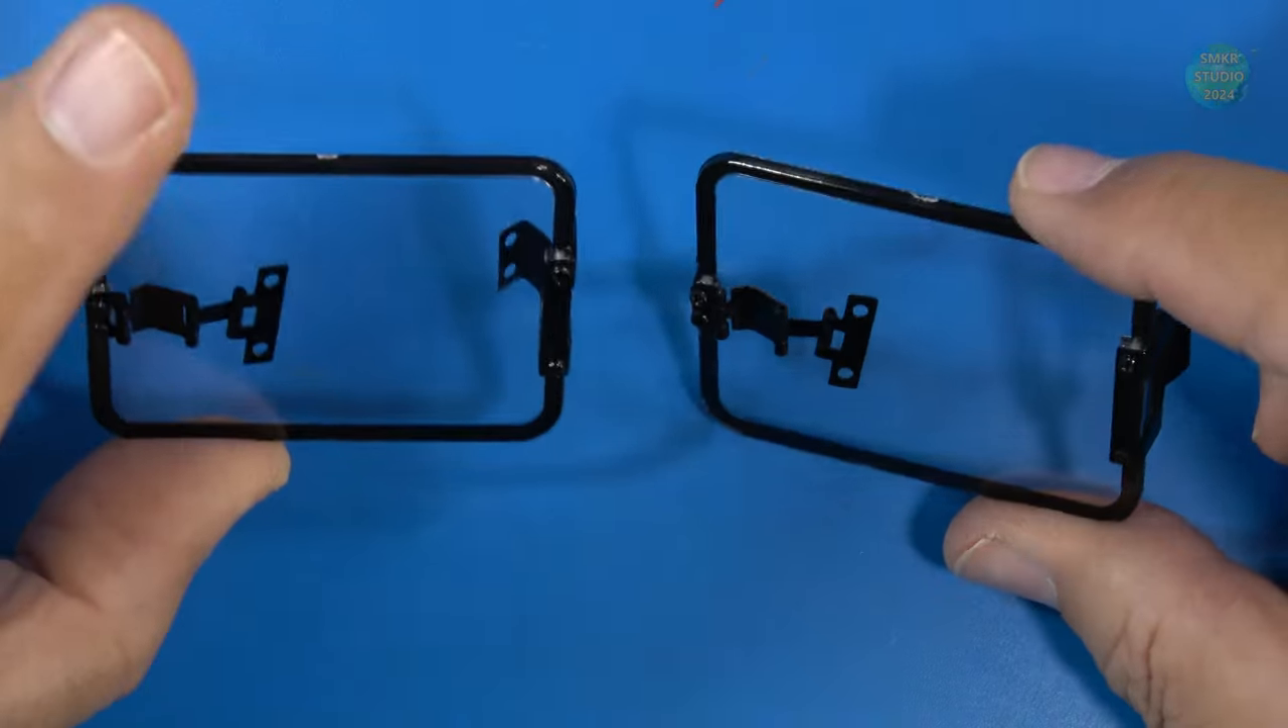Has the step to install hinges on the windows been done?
Yes.